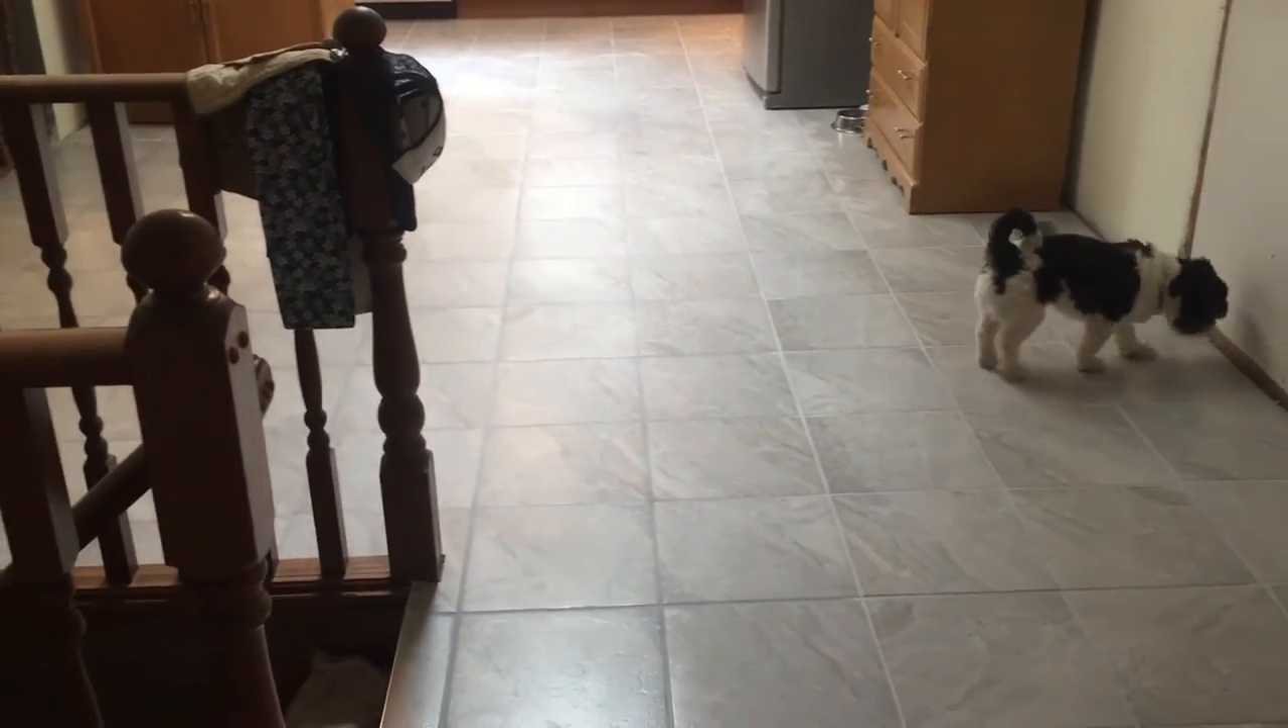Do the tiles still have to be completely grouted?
No.